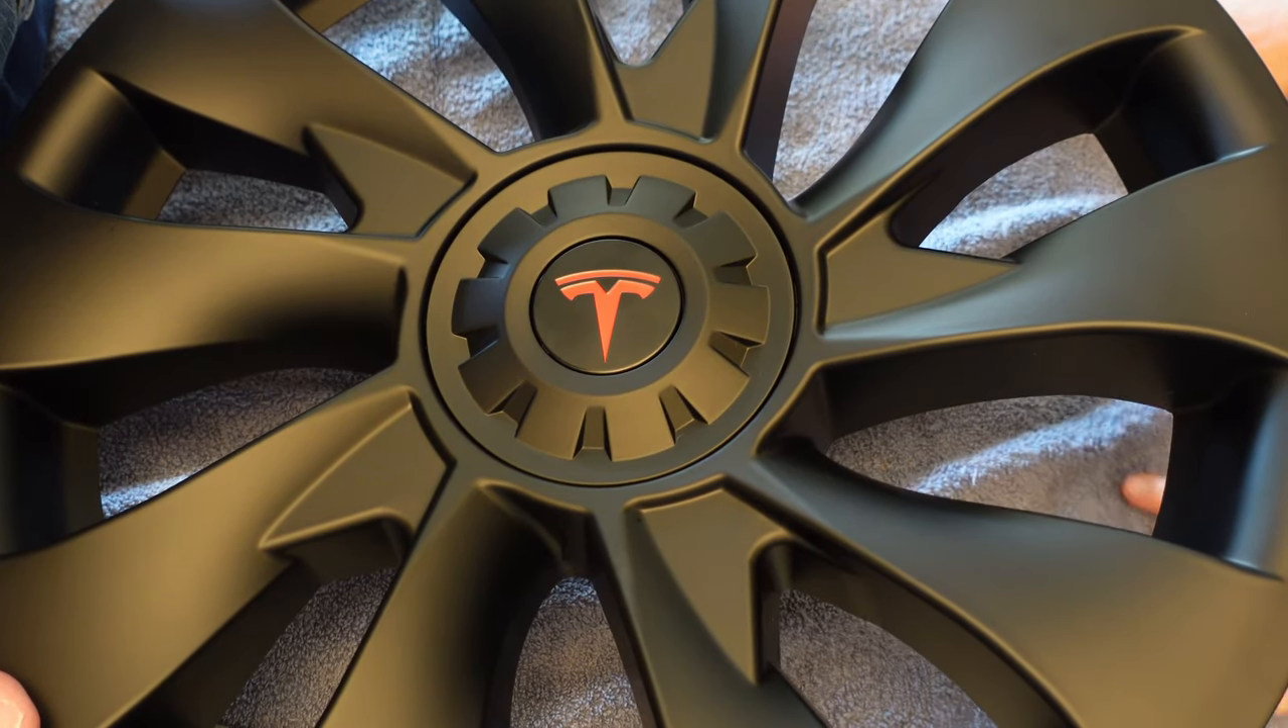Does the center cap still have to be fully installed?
No.